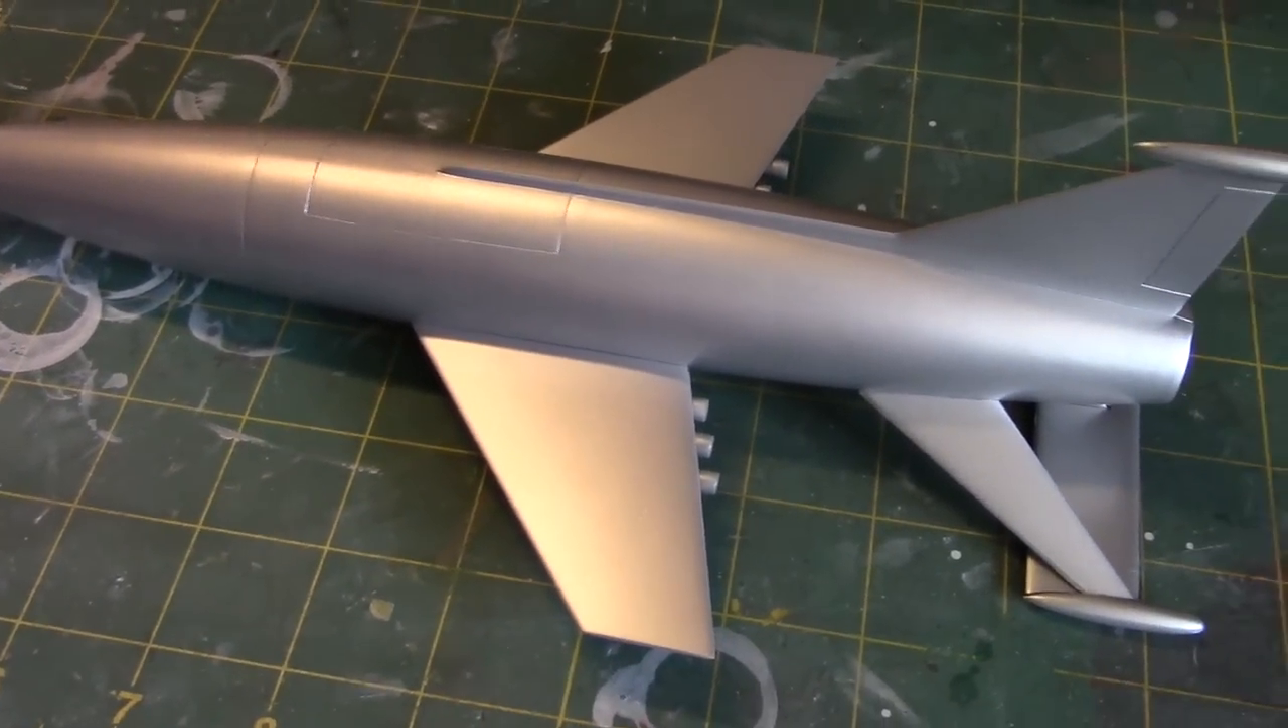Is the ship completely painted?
Yes.